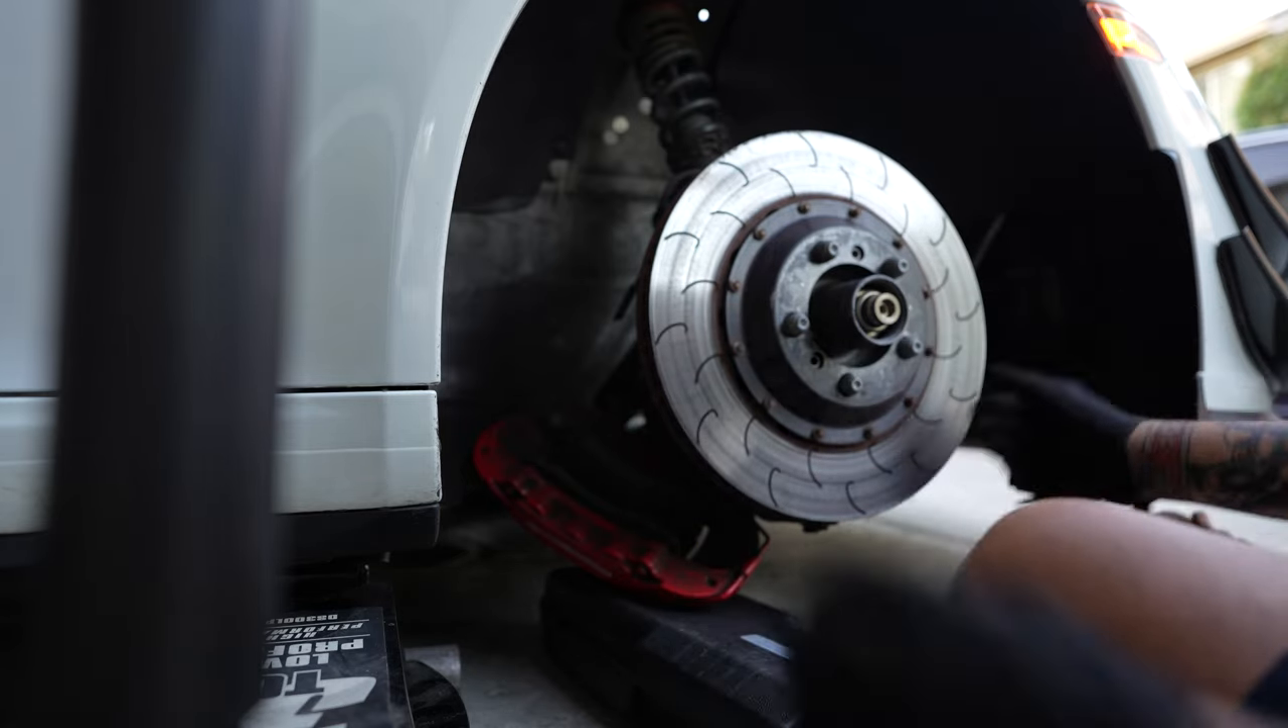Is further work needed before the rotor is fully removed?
Yes.